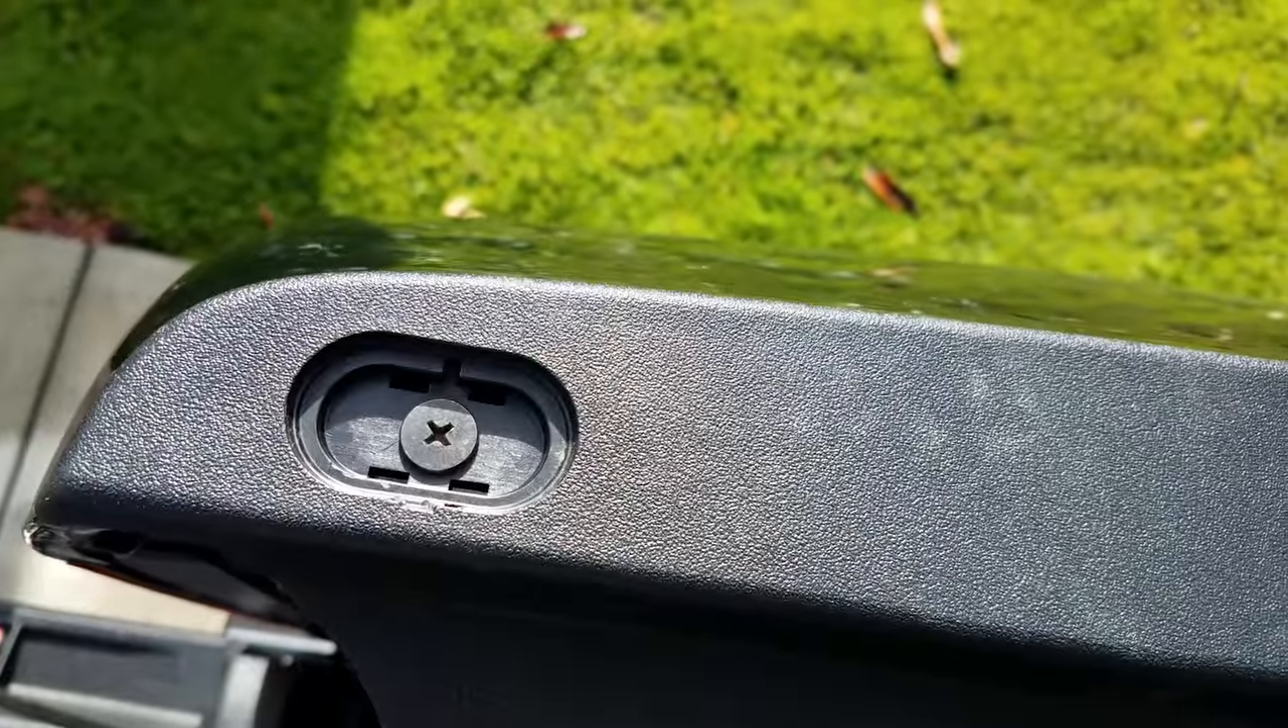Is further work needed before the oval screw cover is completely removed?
No.